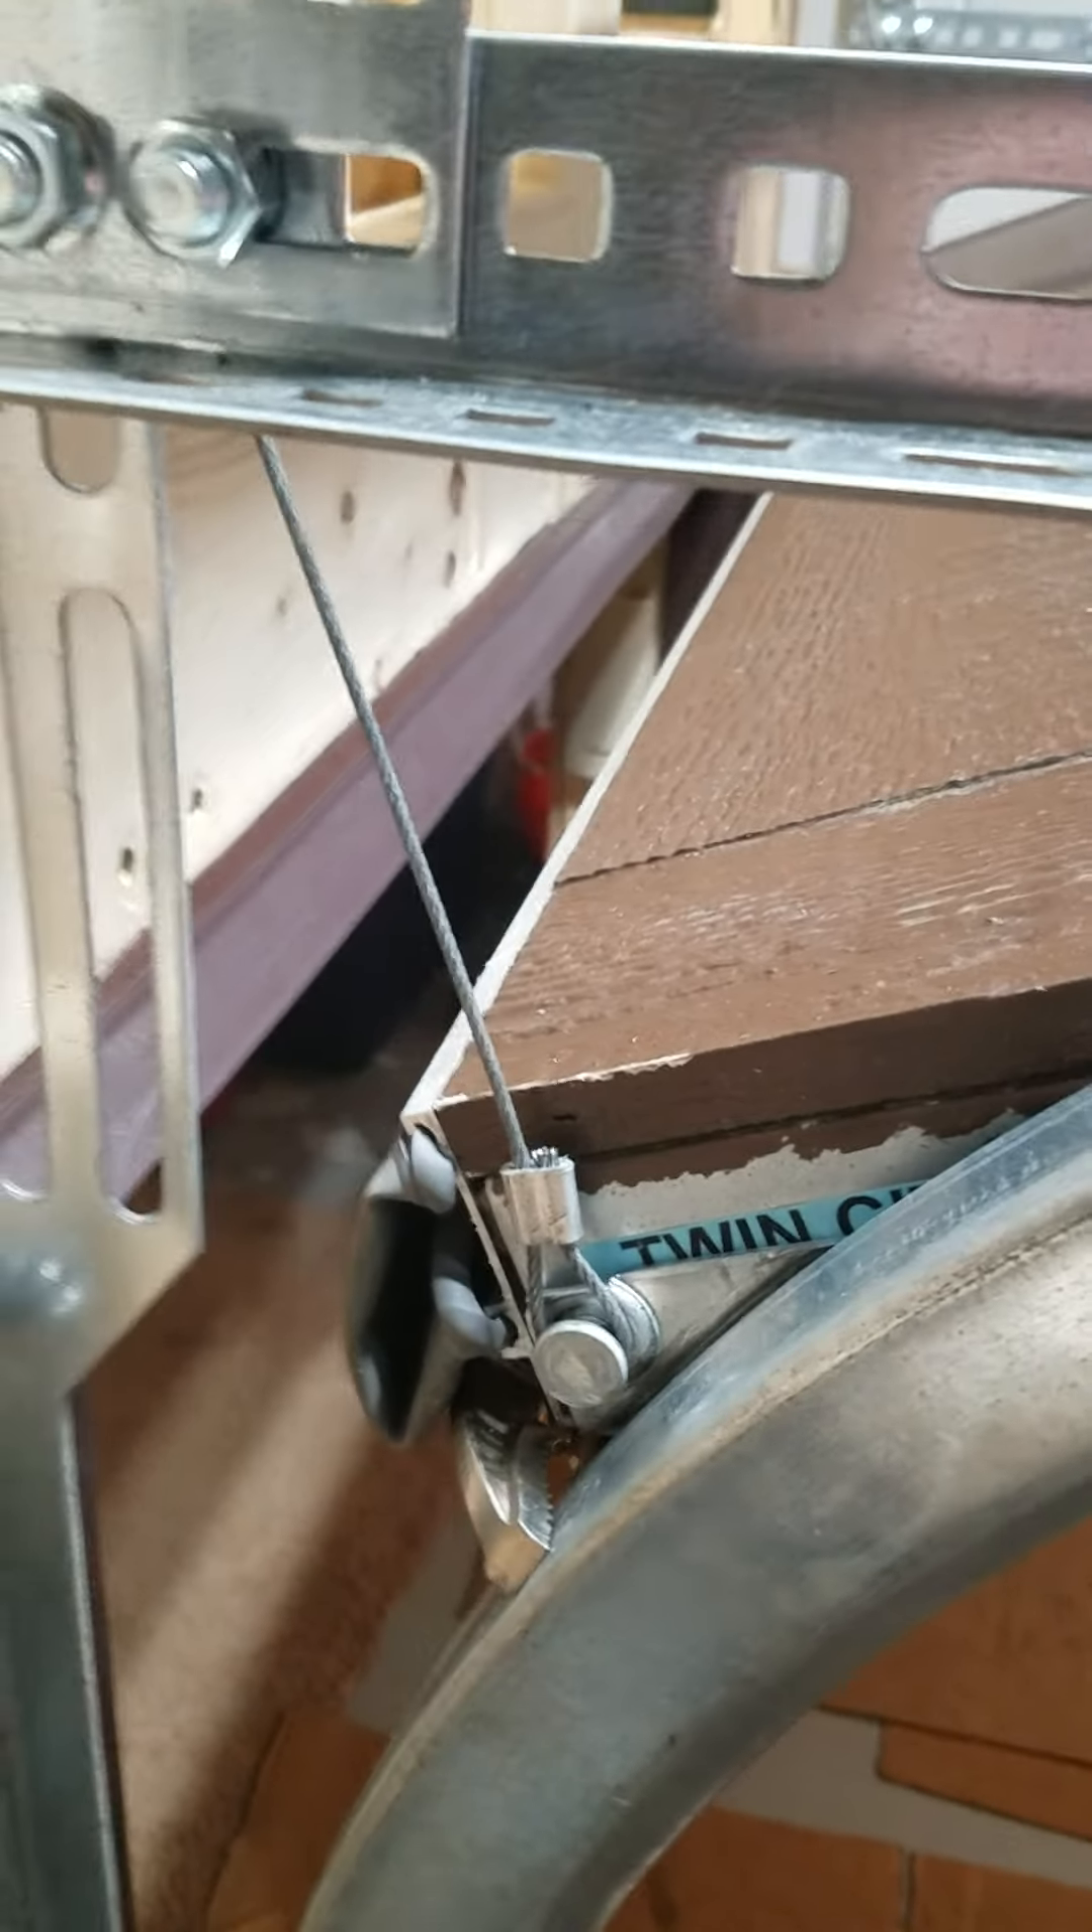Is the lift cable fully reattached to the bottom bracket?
Yes.